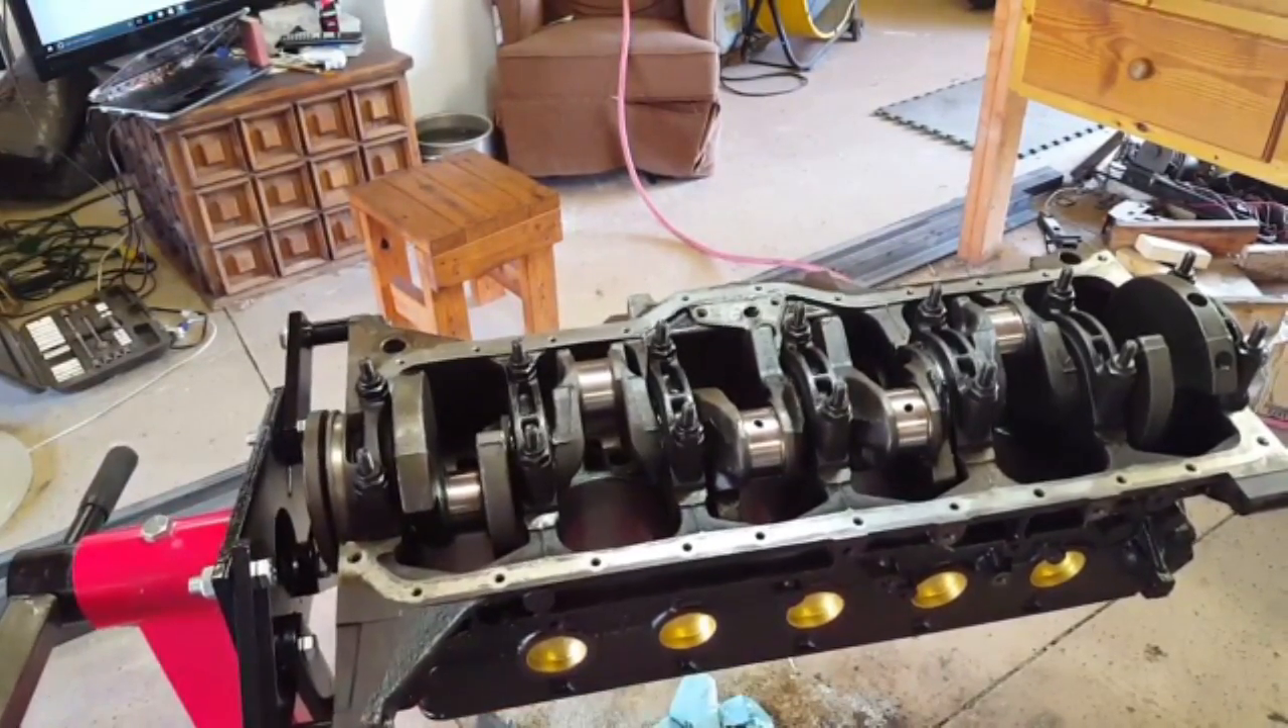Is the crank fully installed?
Yes.